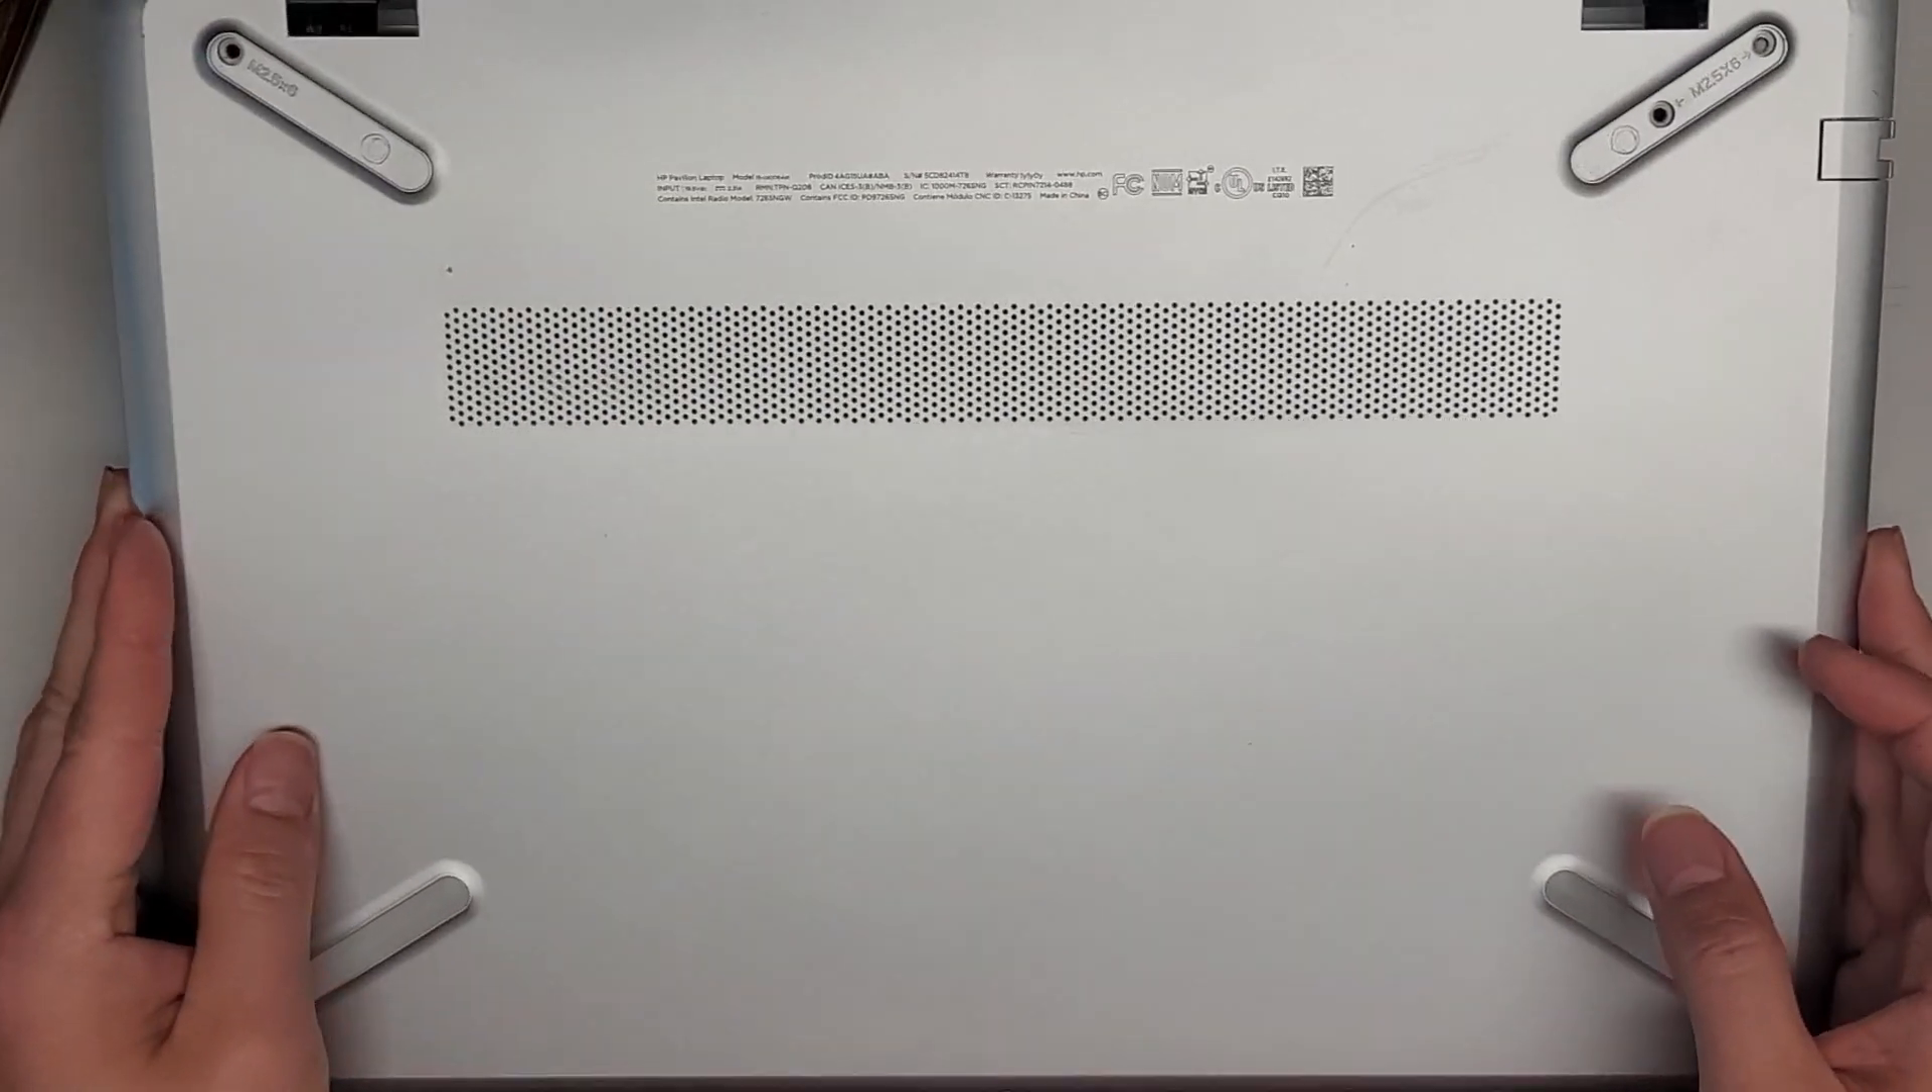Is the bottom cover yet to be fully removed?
Yes.